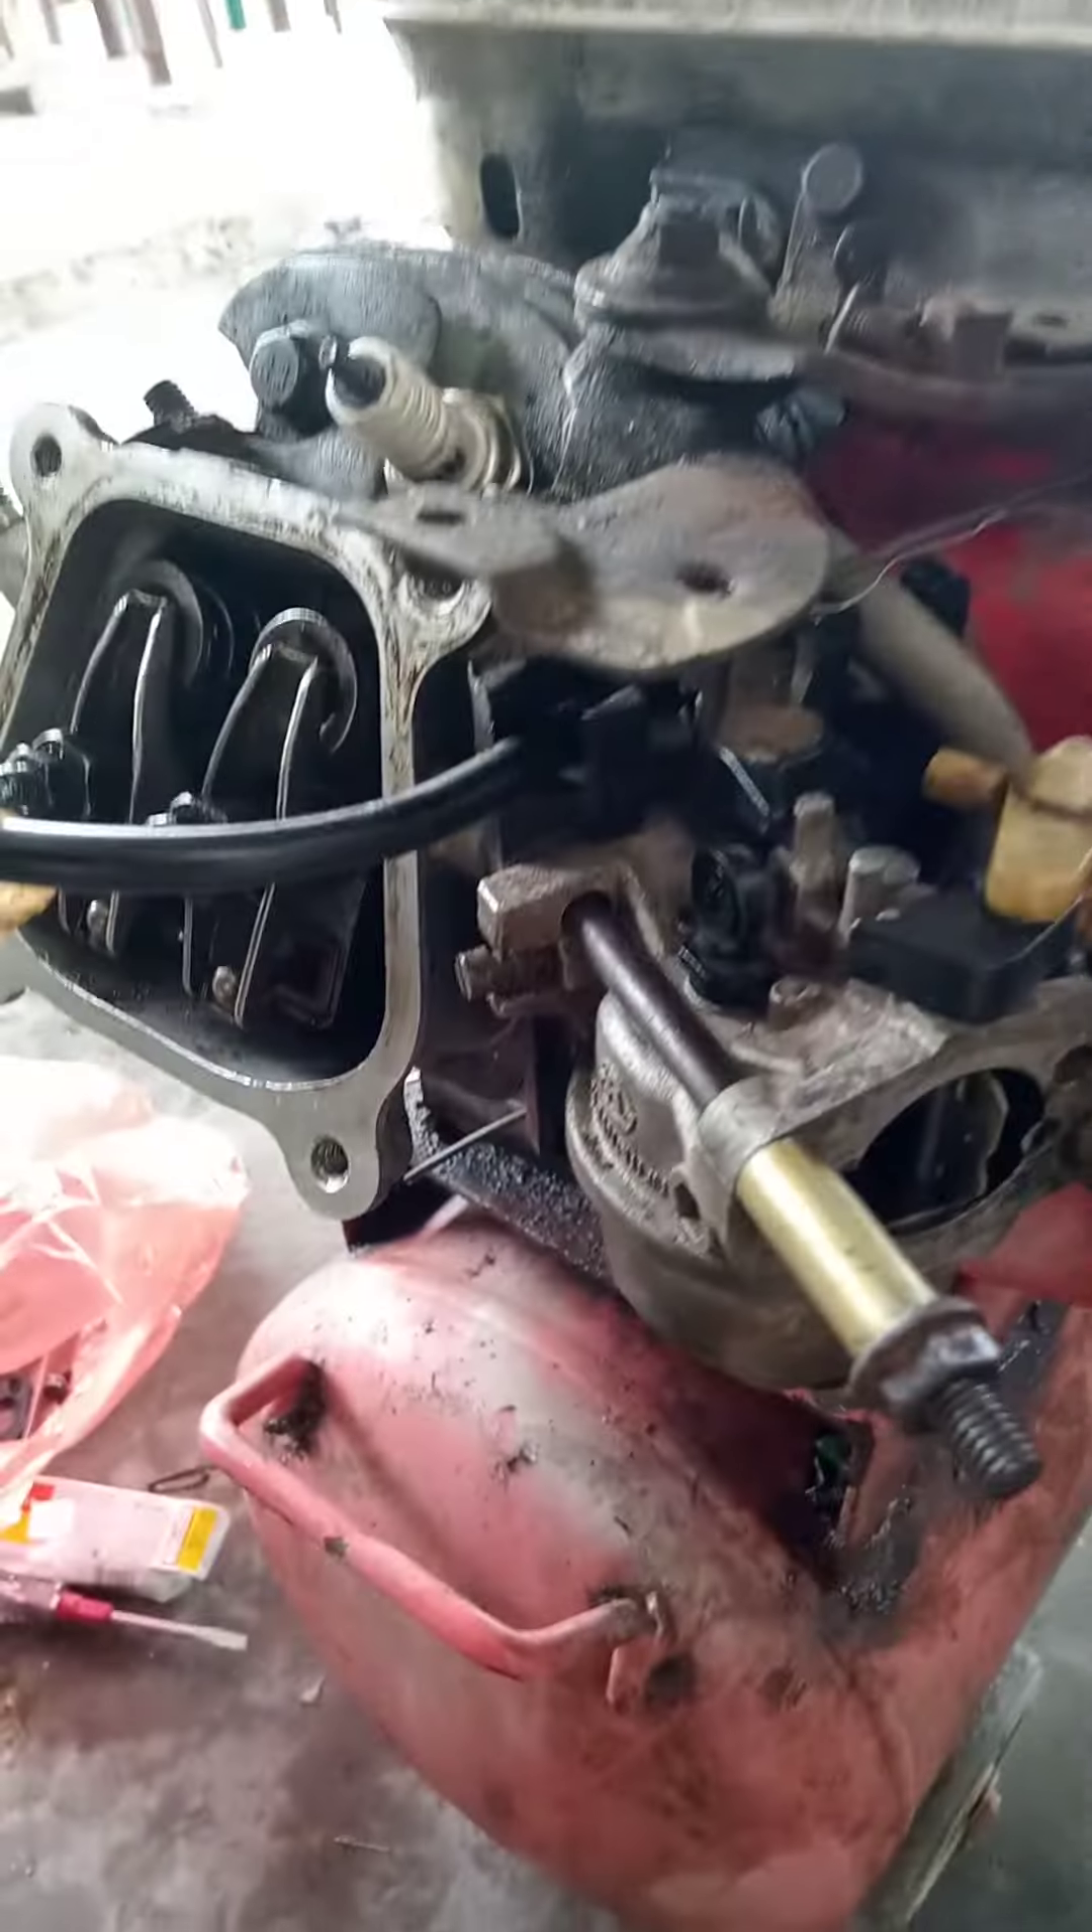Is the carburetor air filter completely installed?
No.